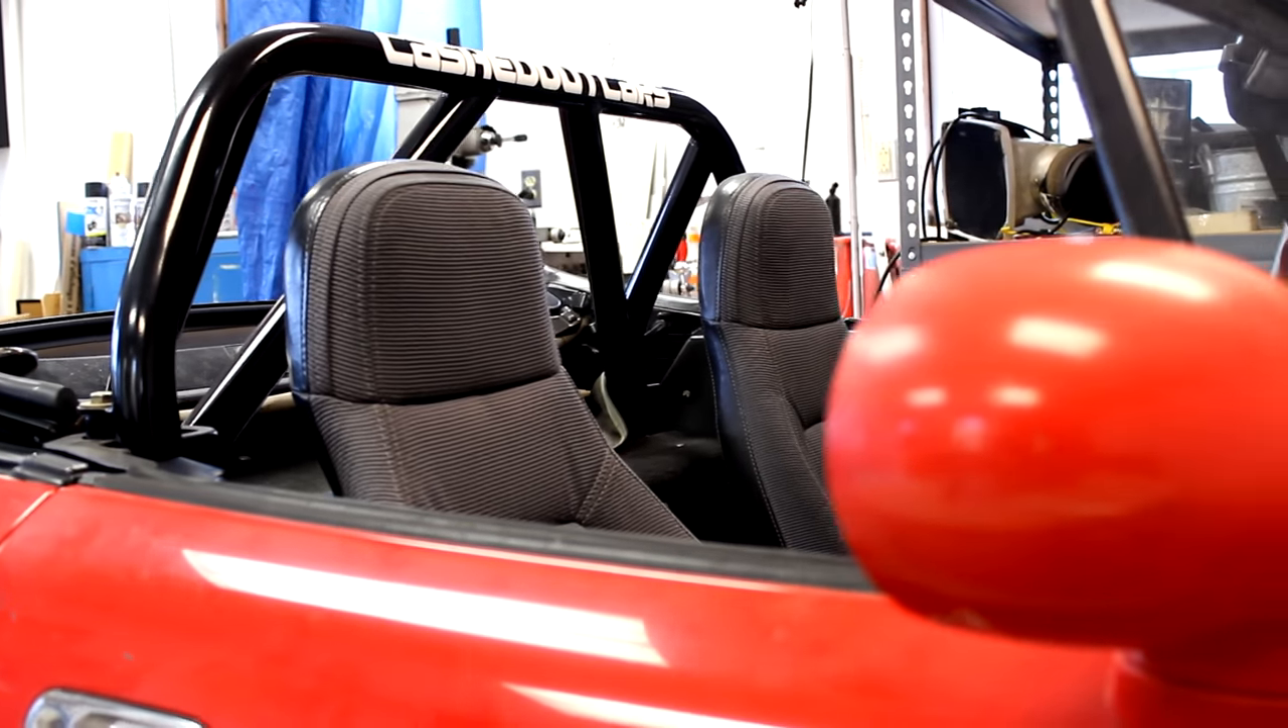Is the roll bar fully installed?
Yes.